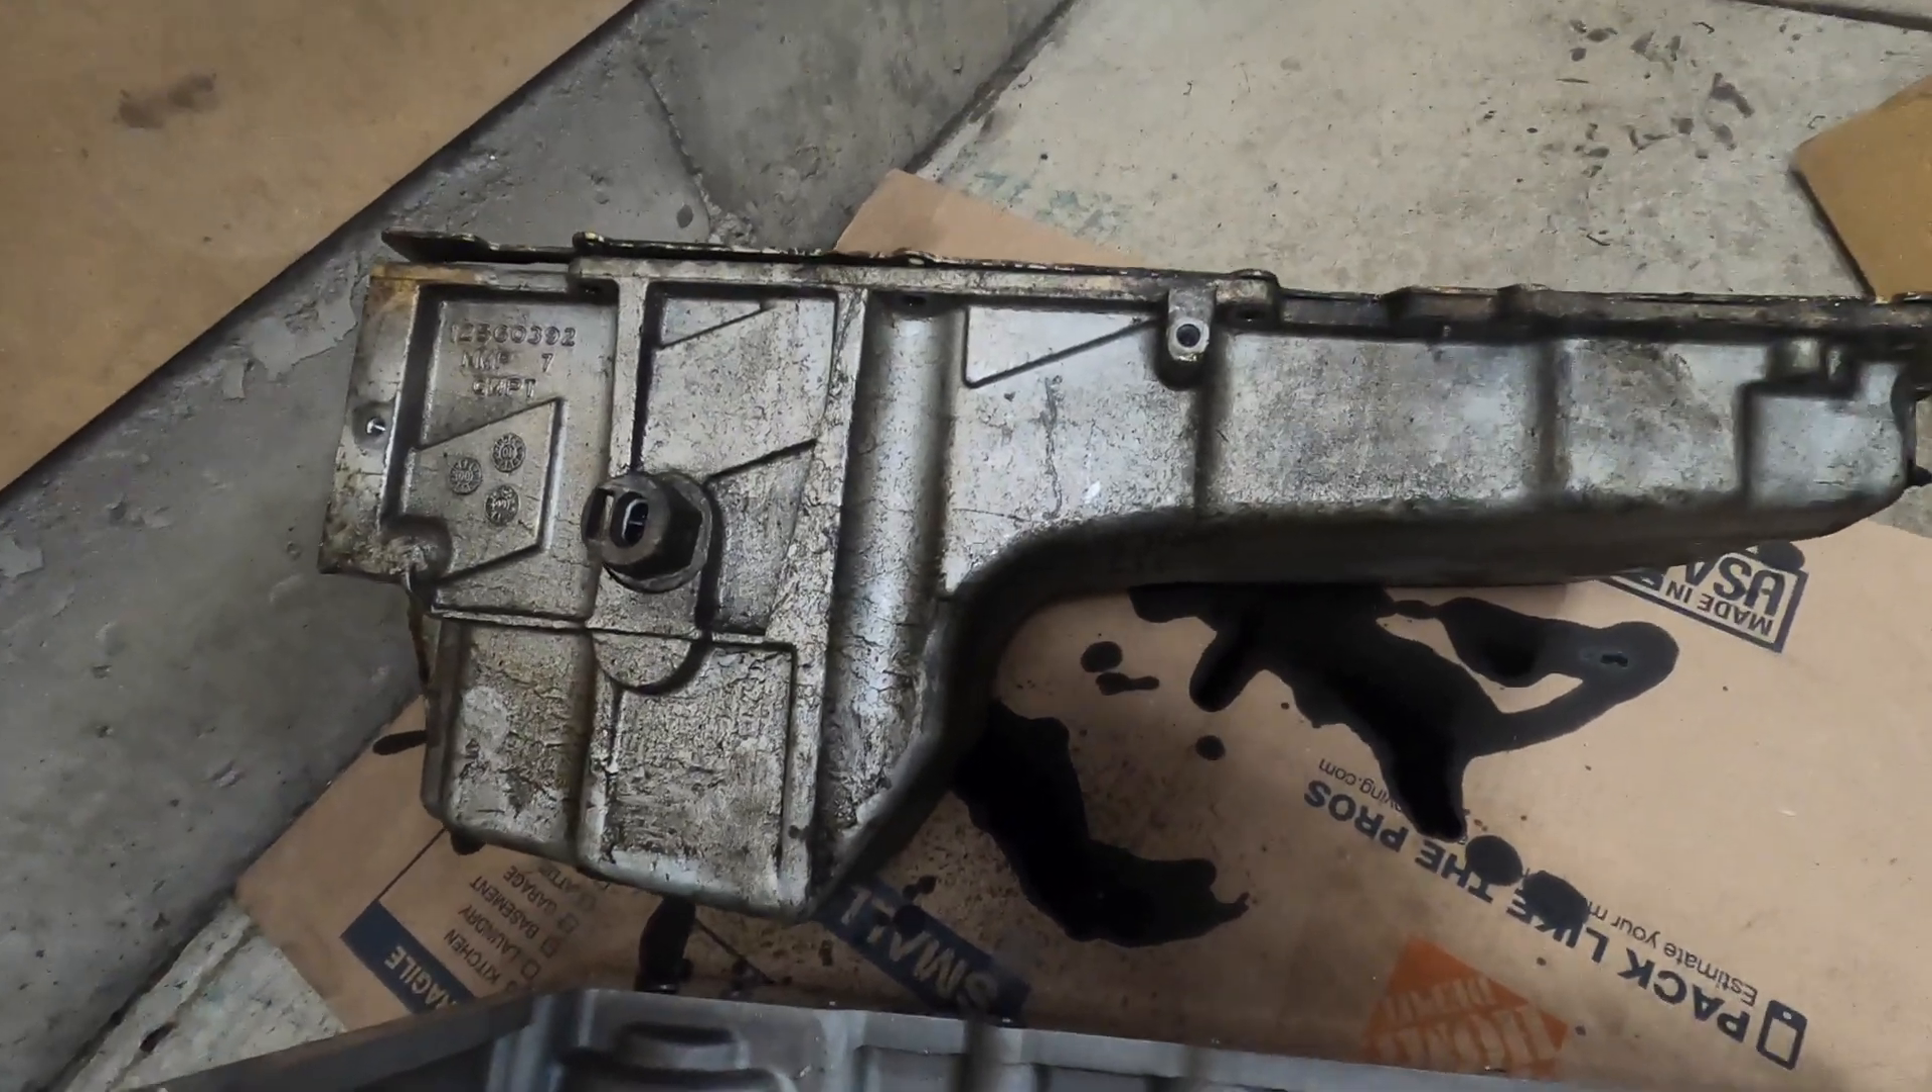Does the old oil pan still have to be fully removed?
No.